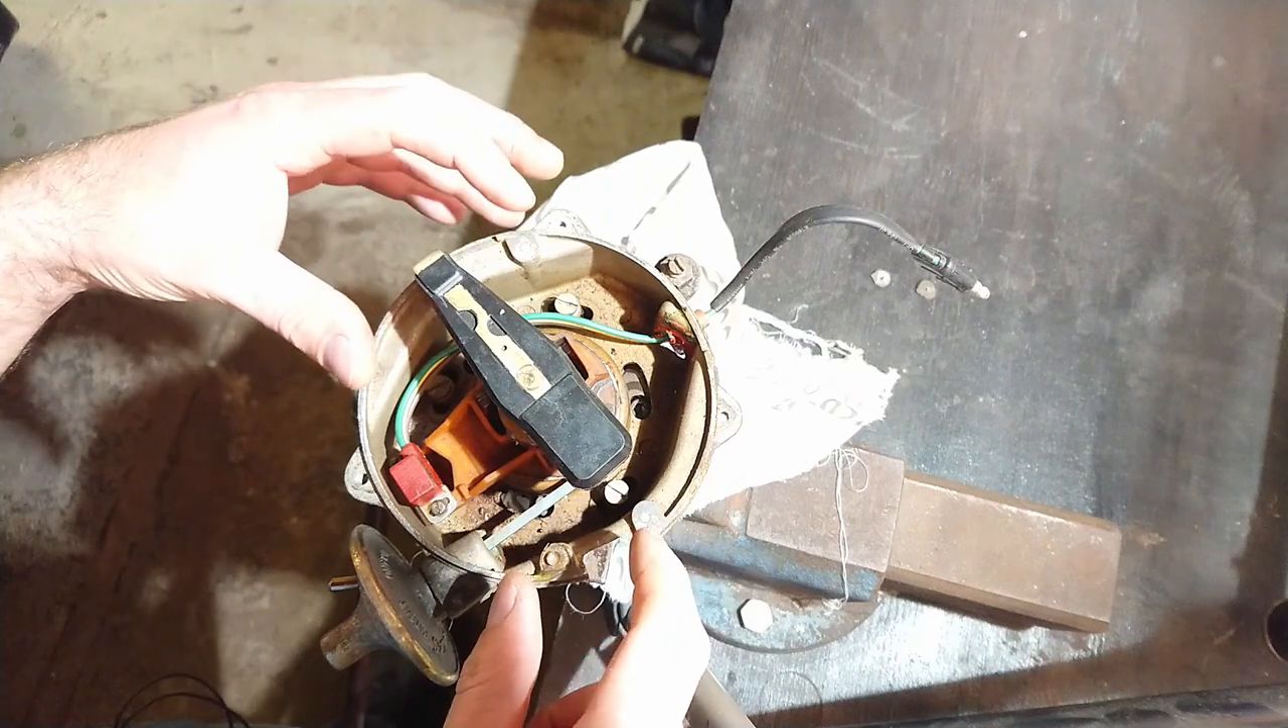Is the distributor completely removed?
Yes.